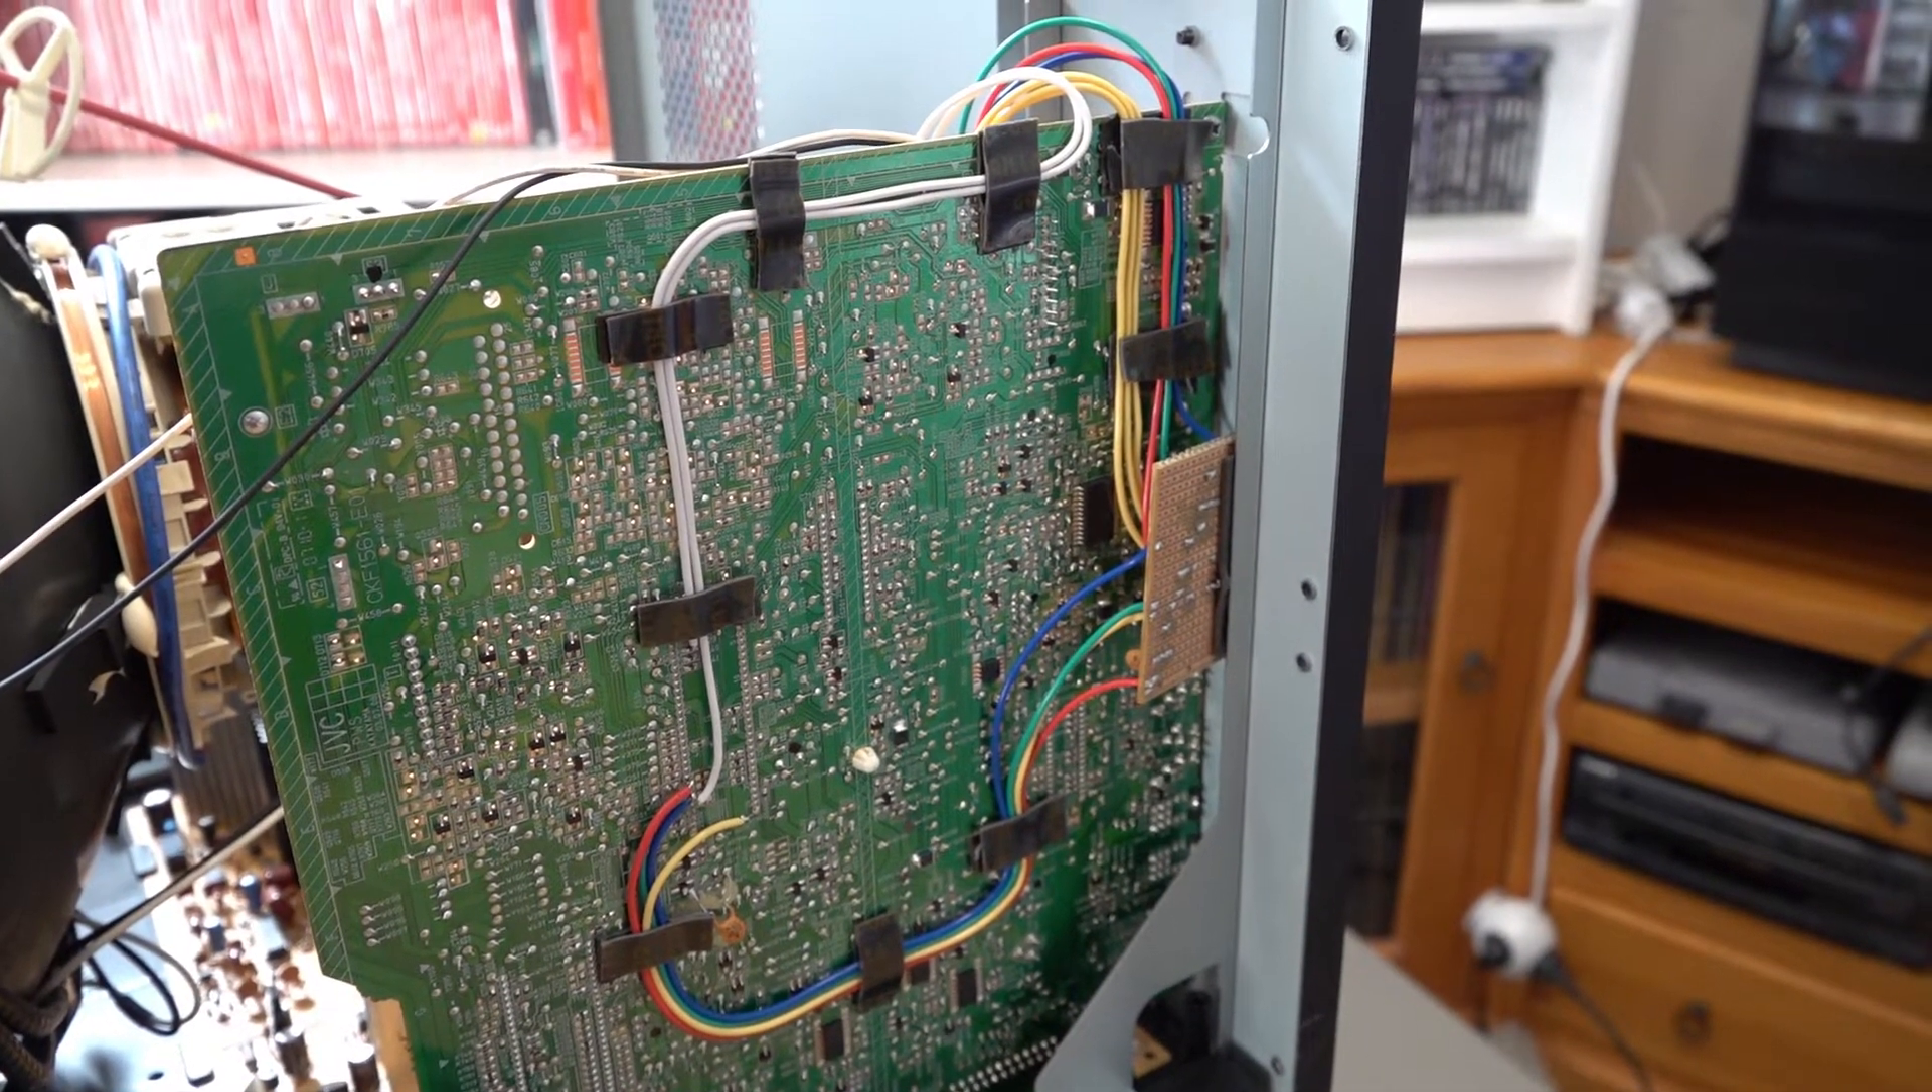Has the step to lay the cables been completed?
Yes.